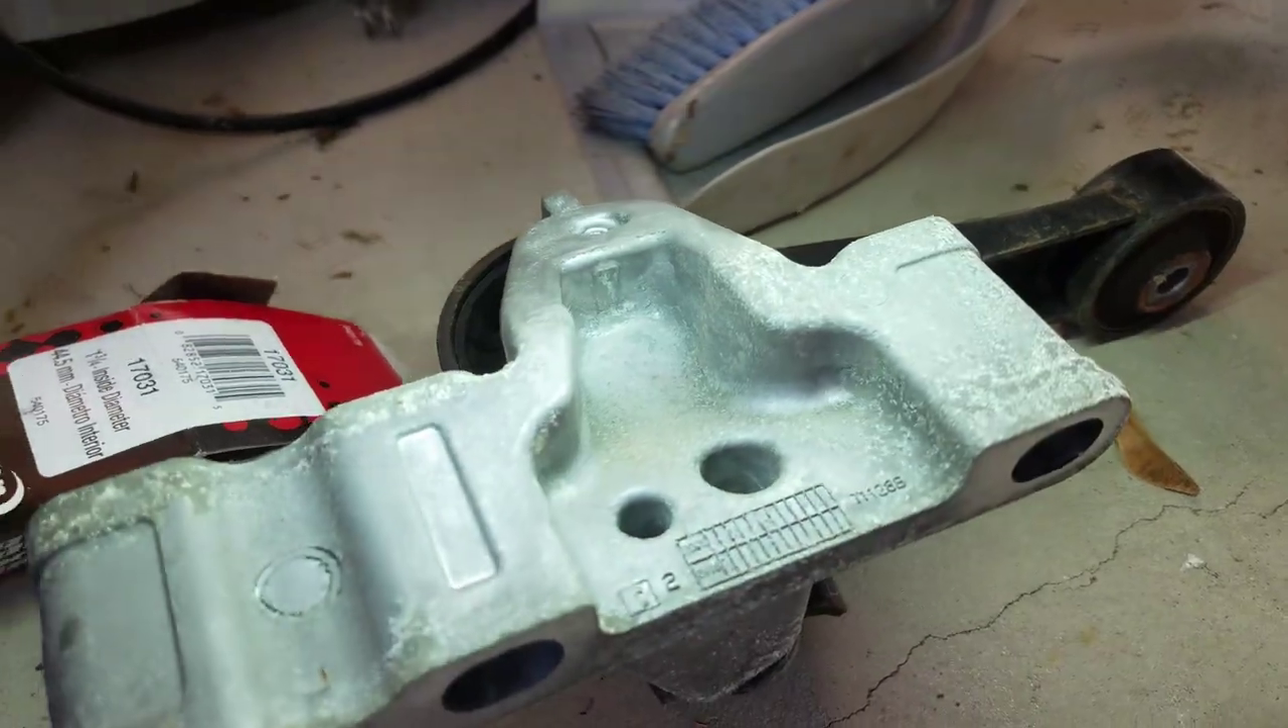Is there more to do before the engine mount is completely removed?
No.